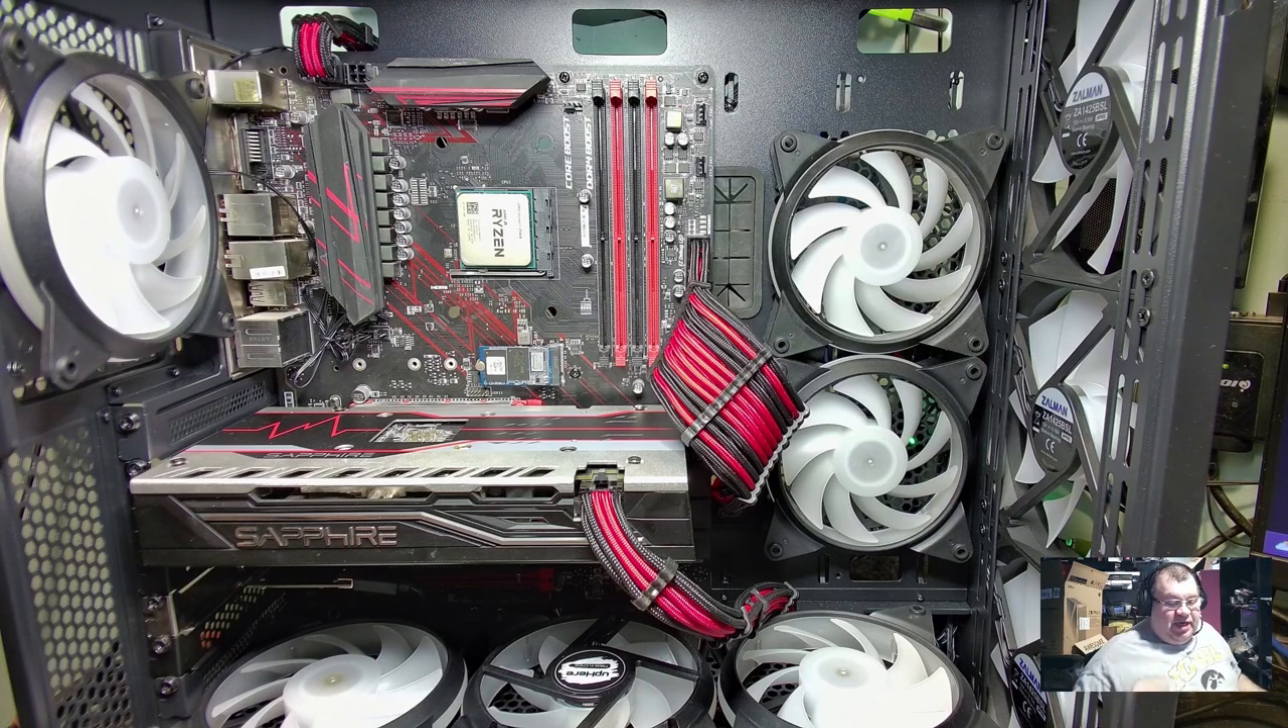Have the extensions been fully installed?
Yes.